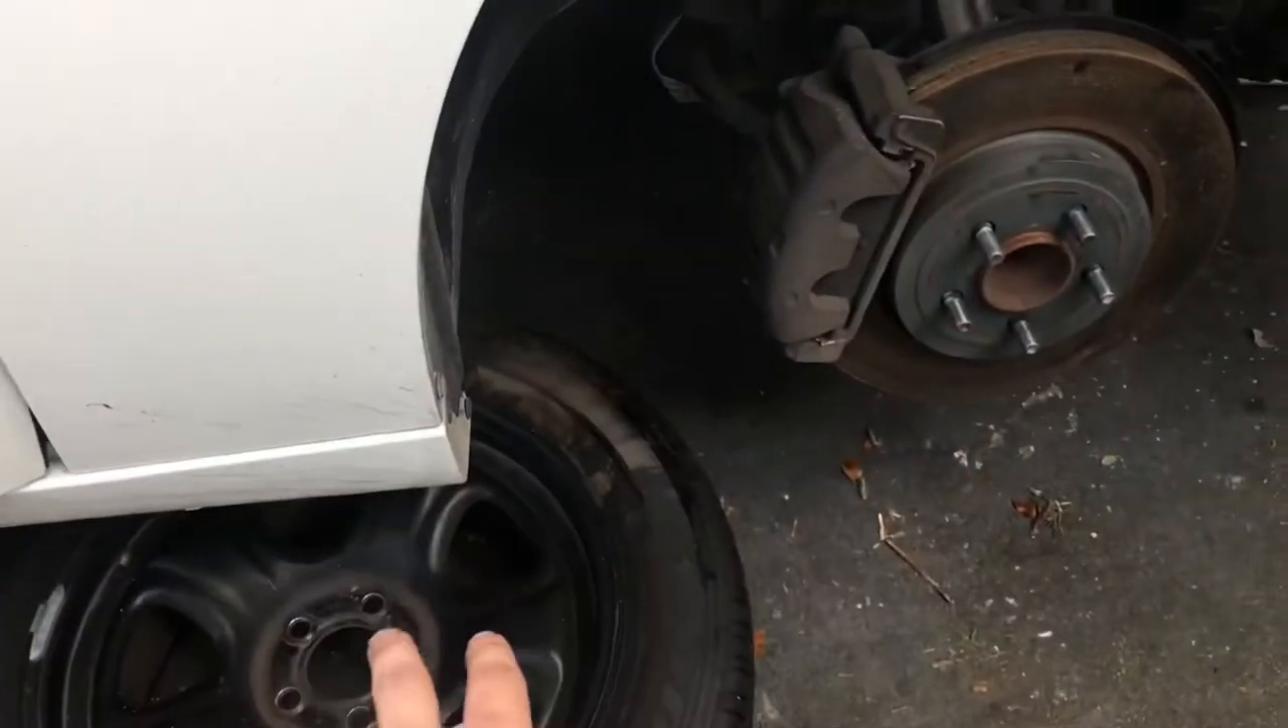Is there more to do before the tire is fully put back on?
Yes.